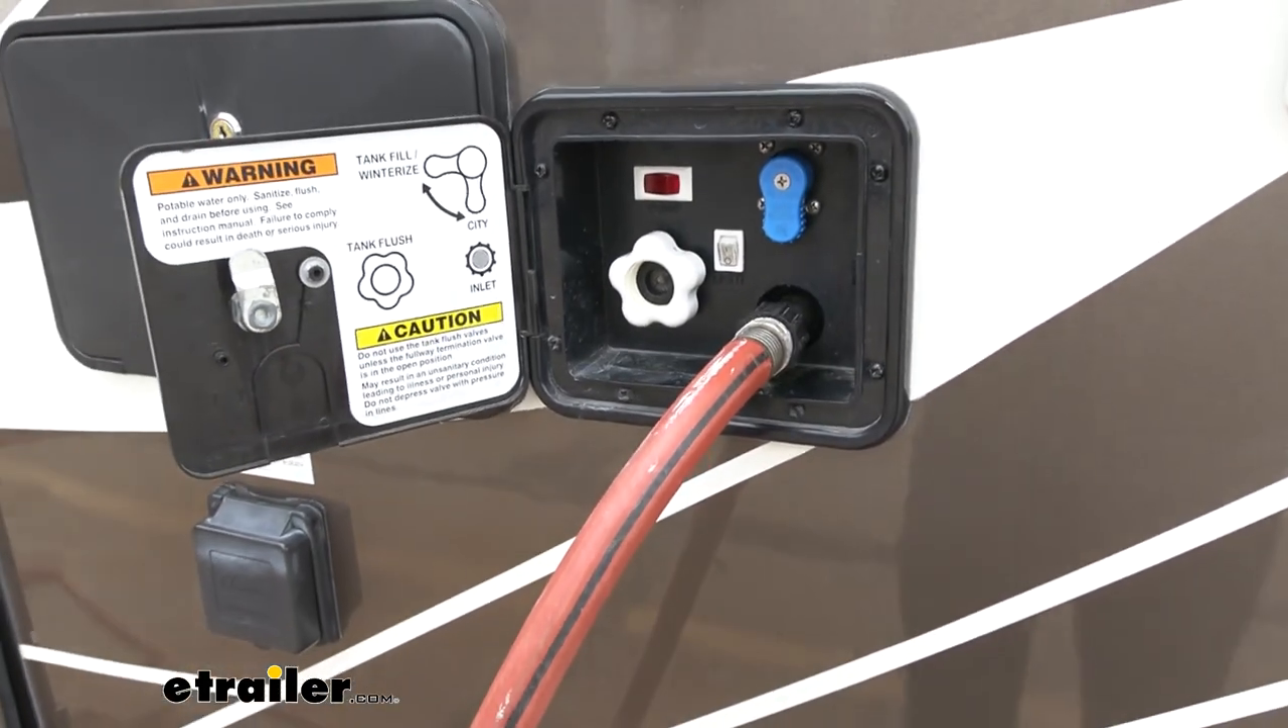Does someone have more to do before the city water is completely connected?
No.